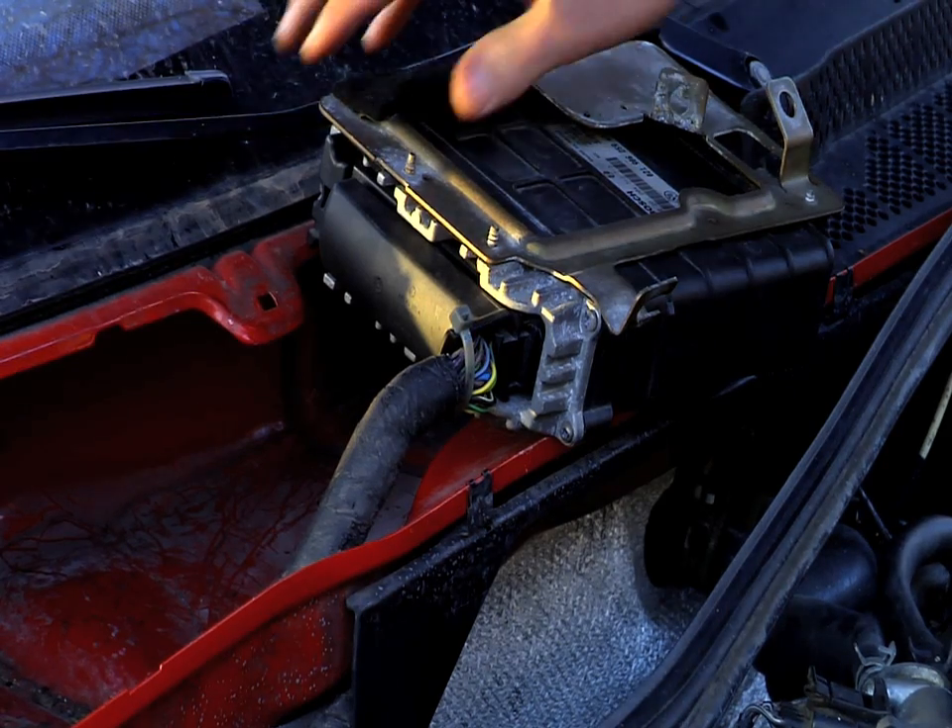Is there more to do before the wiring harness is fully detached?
Yes.